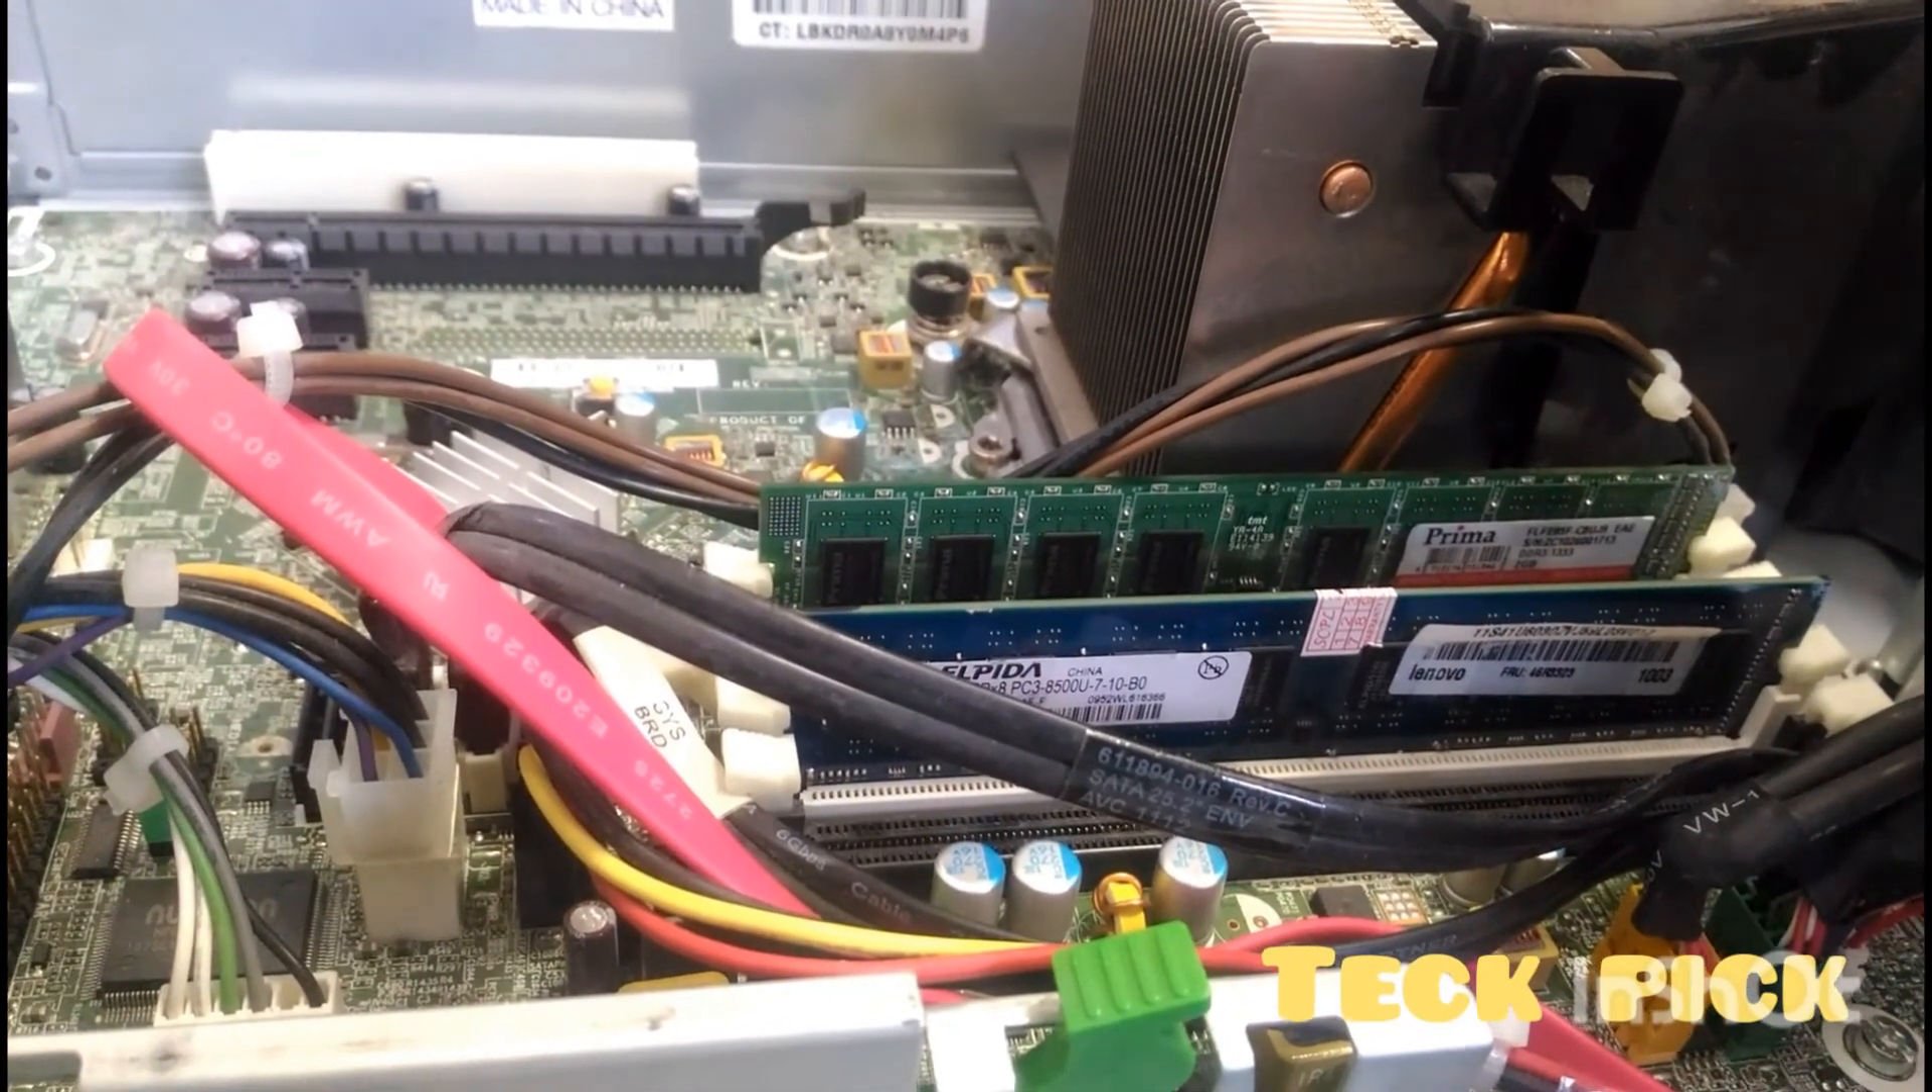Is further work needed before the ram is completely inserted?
No.